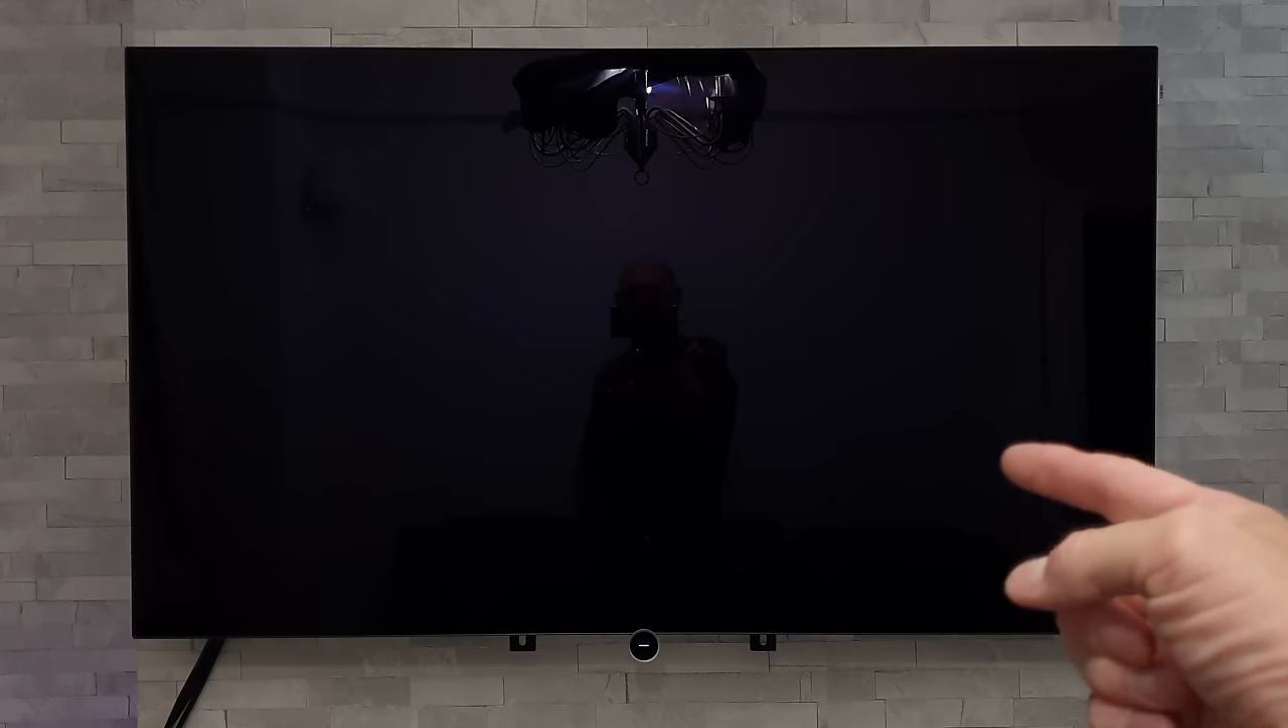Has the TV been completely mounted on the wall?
Yes.